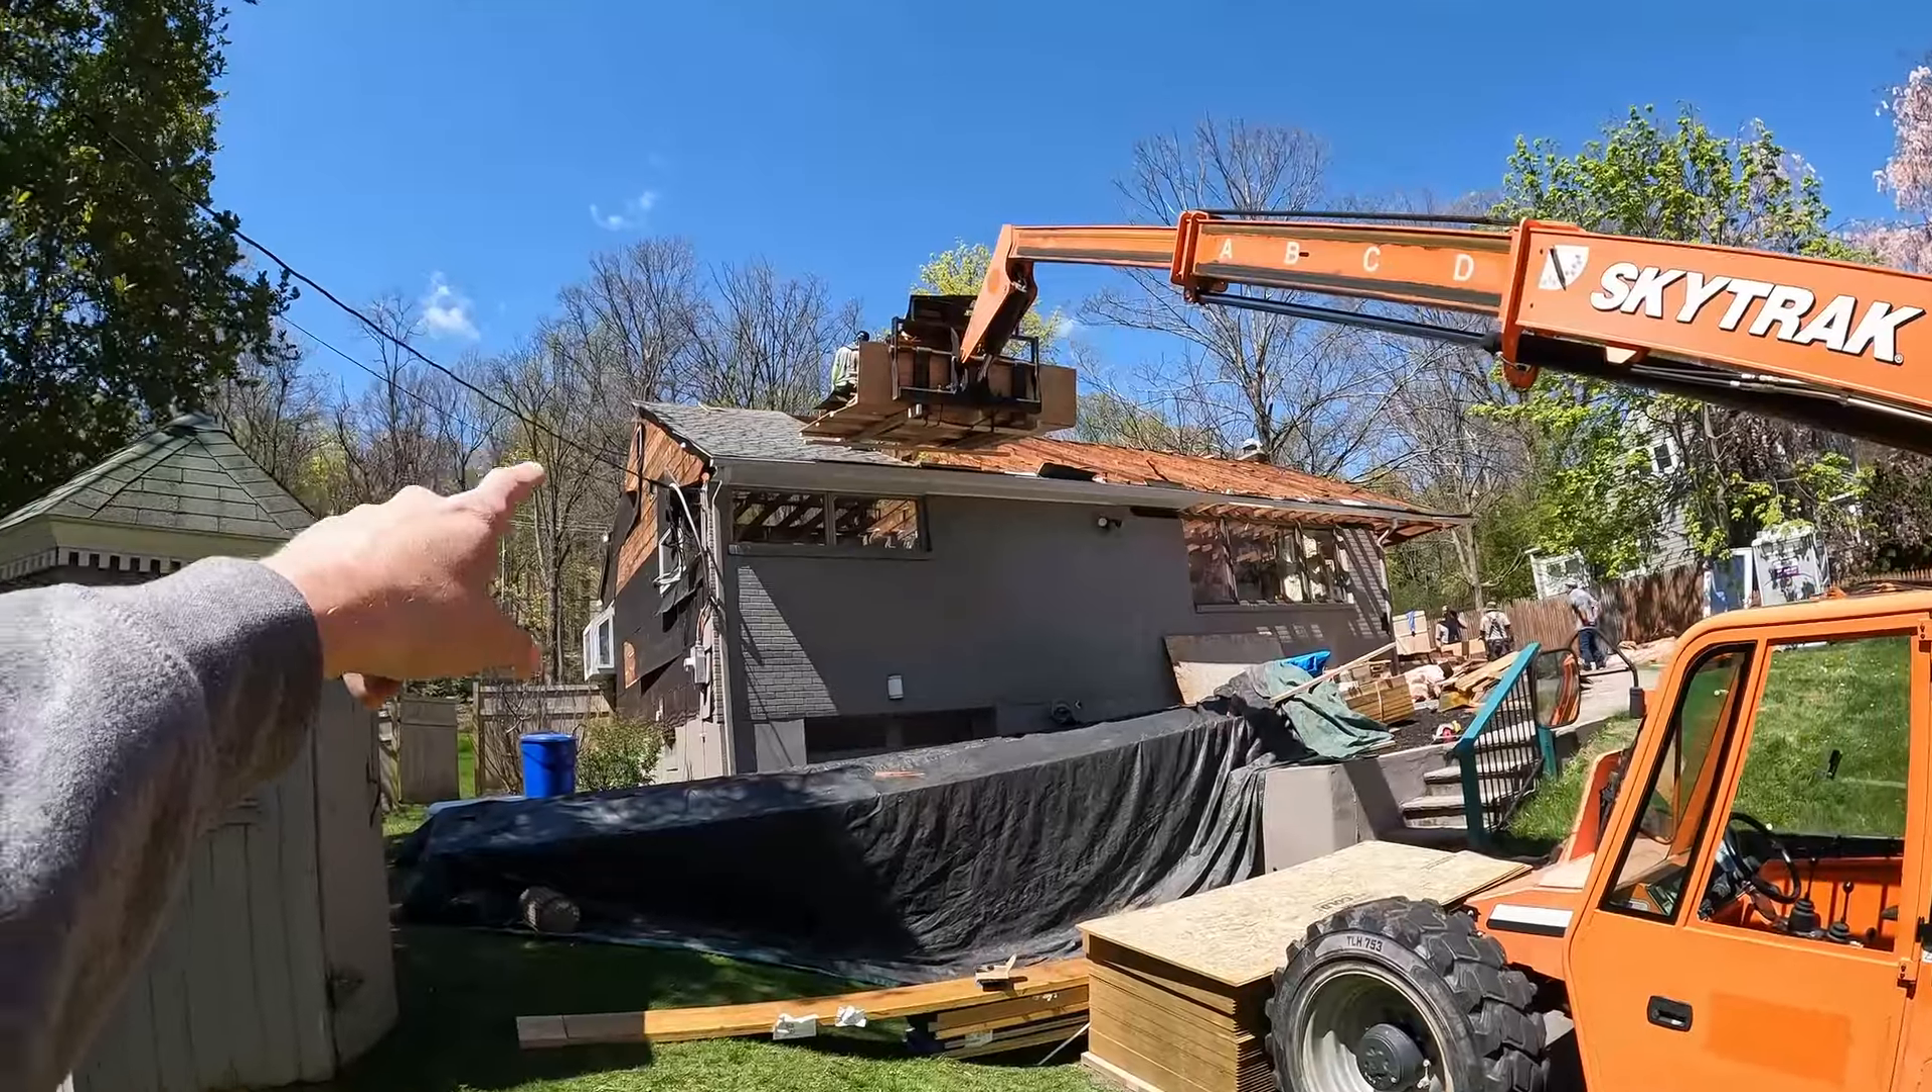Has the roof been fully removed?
No.